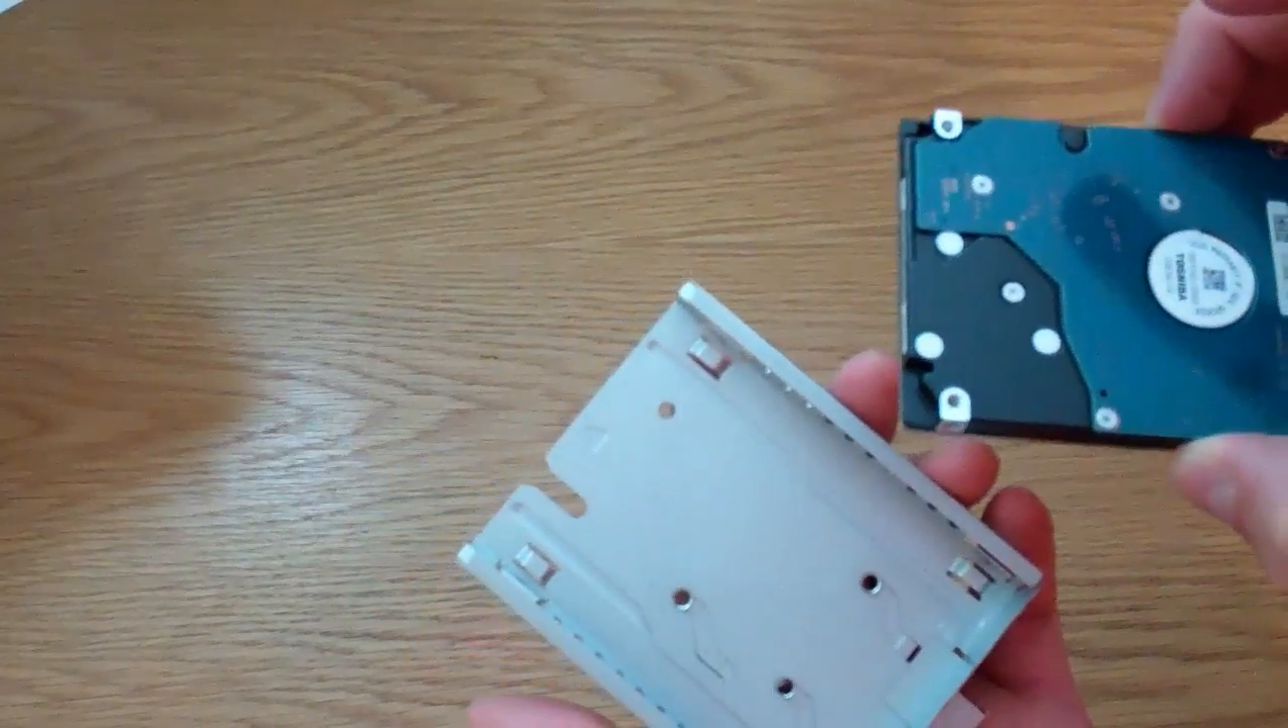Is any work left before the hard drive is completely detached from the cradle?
No.